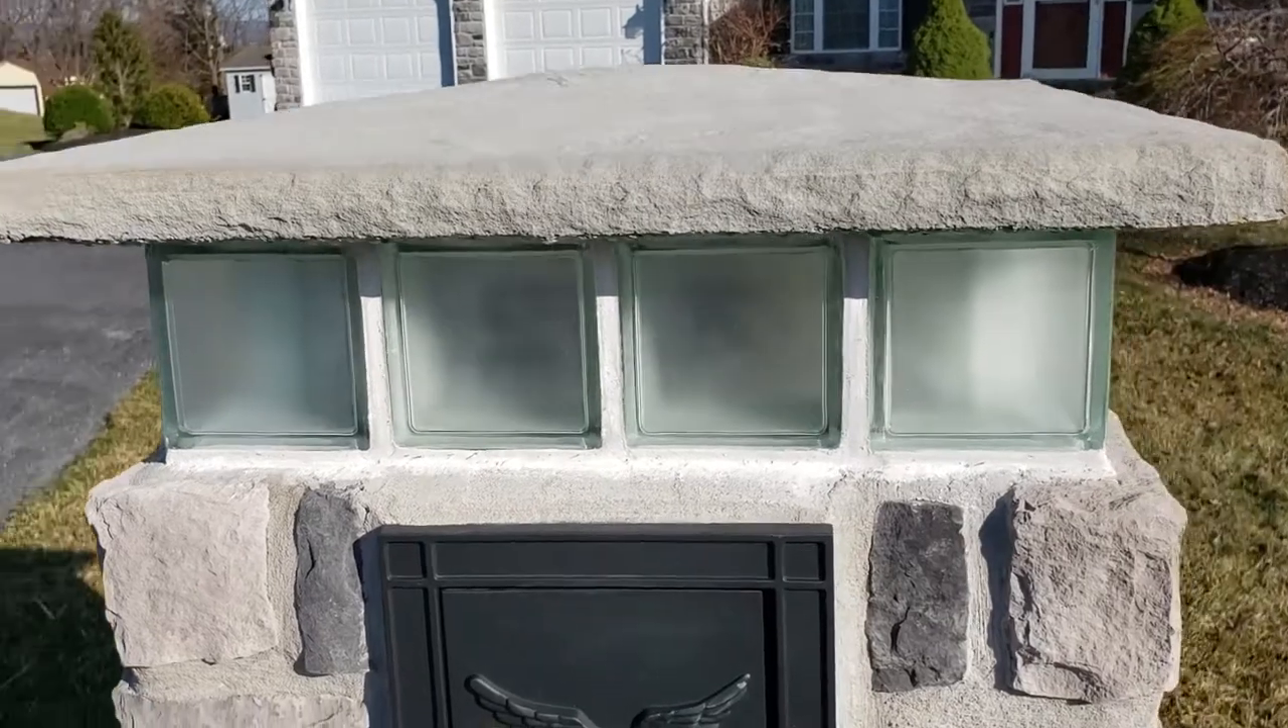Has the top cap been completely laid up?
Yes.